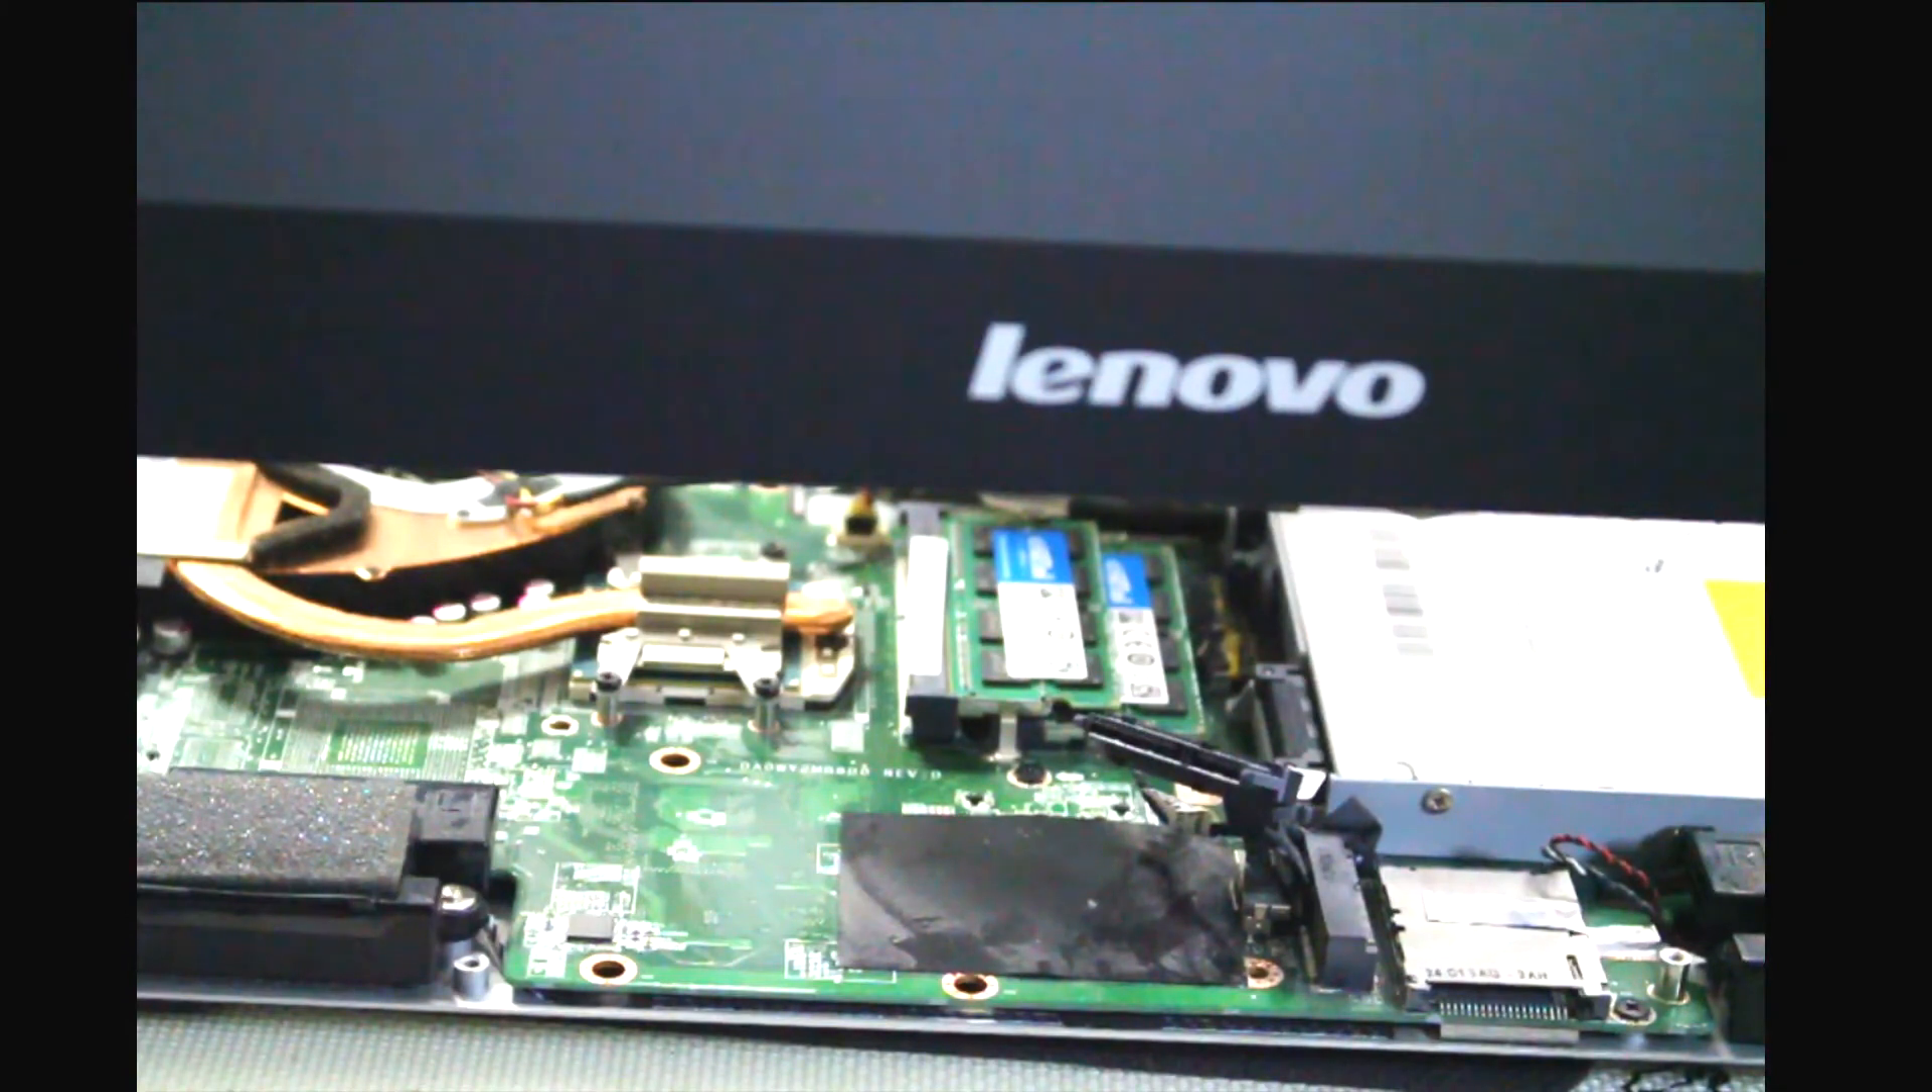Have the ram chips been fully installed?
Yes.